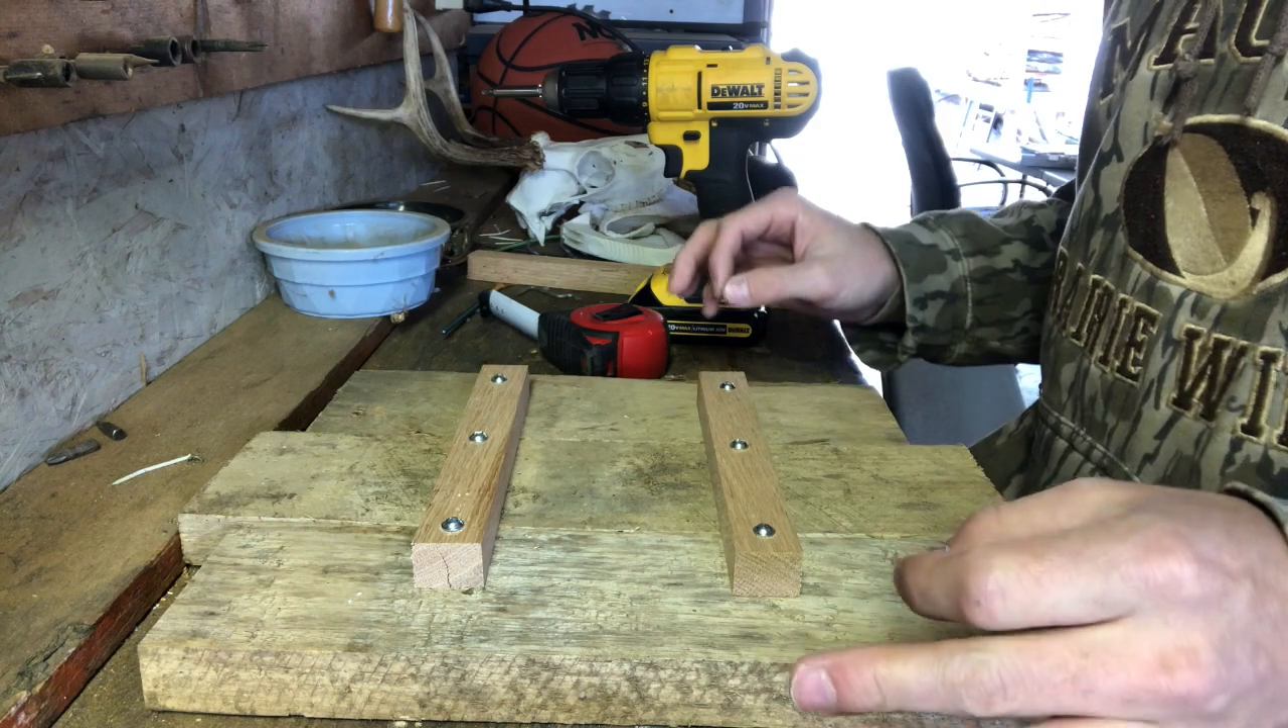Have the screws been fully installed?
Yes.